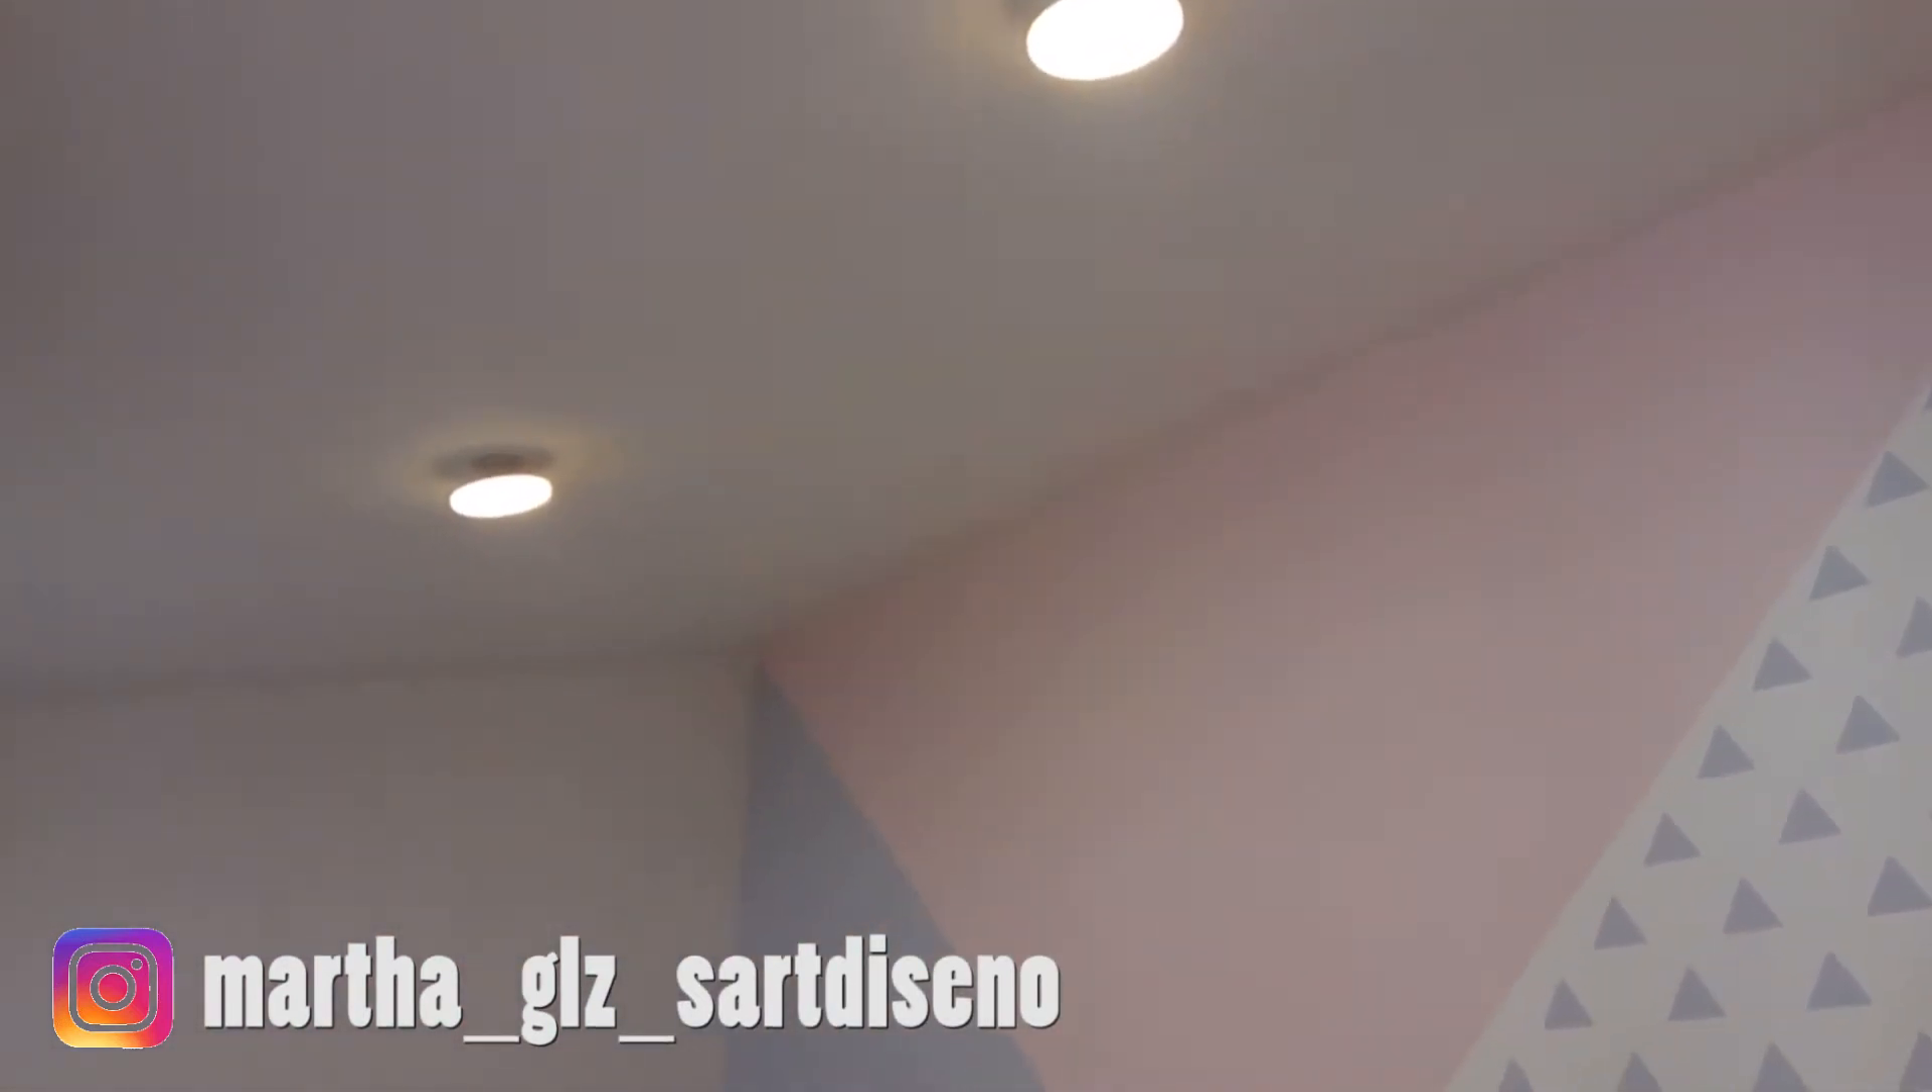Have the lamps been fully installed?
Yes.